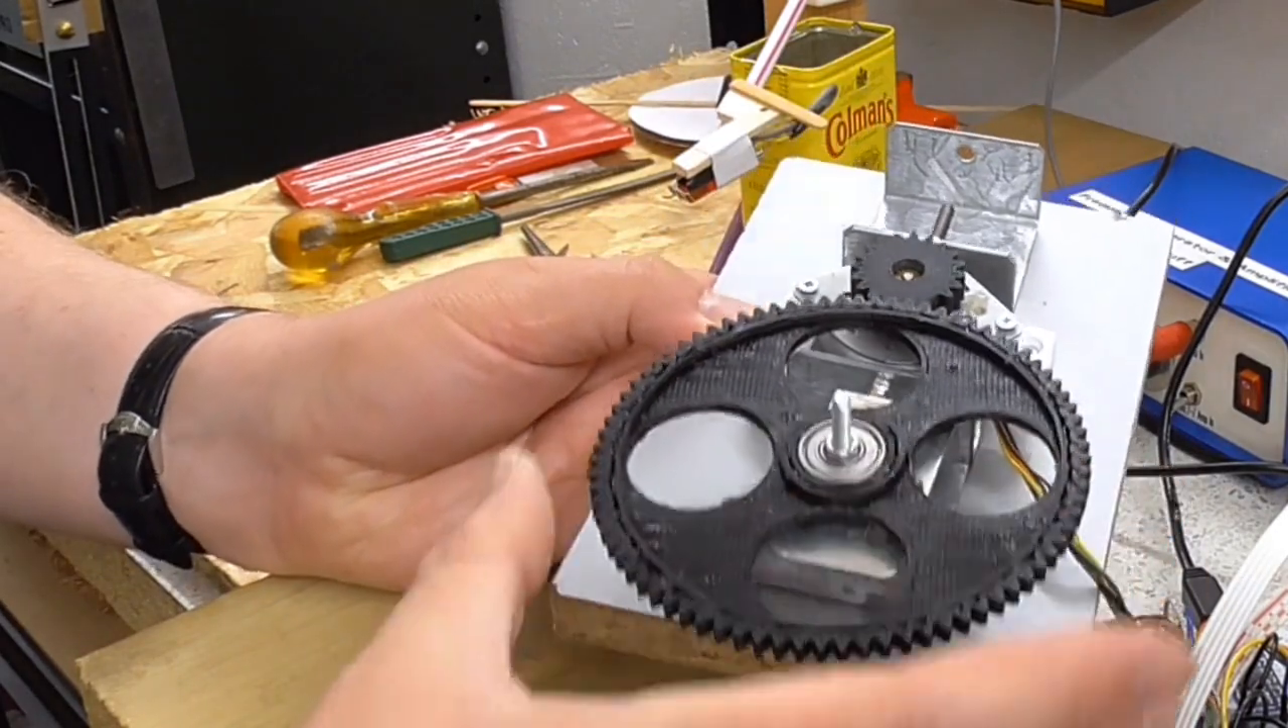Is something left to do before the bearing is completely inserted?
No.